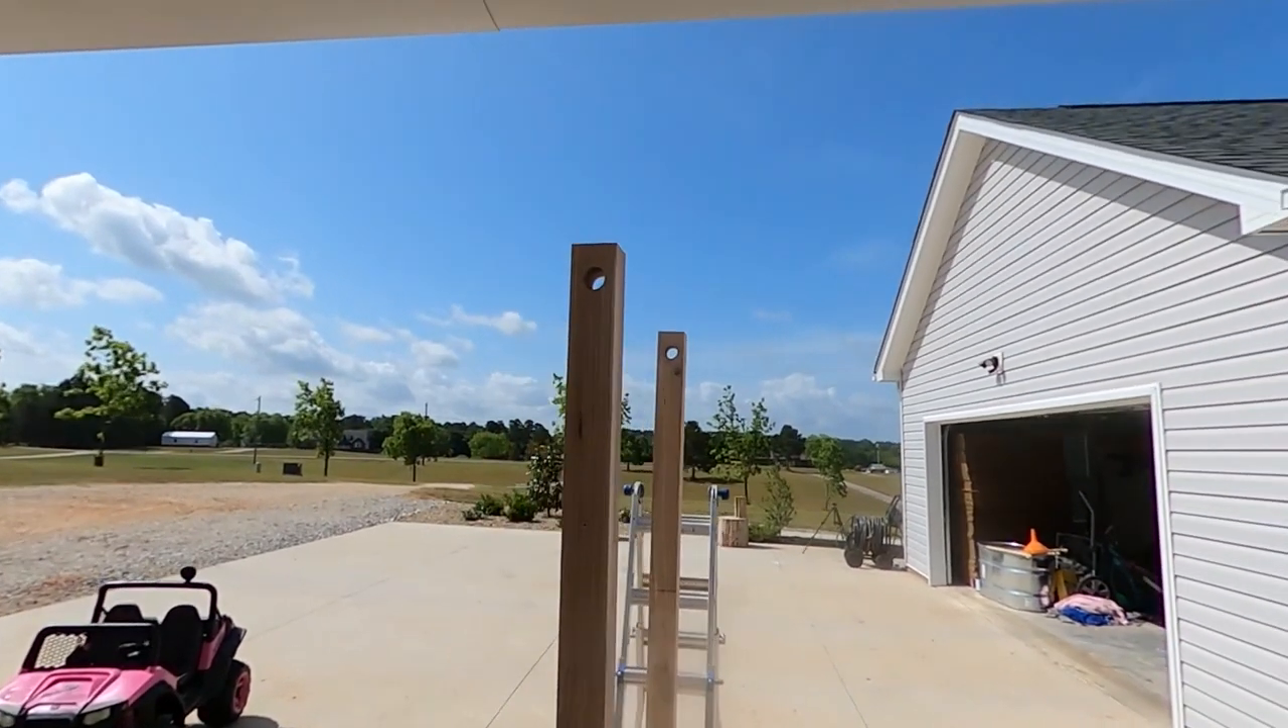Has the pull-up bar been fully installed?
No.